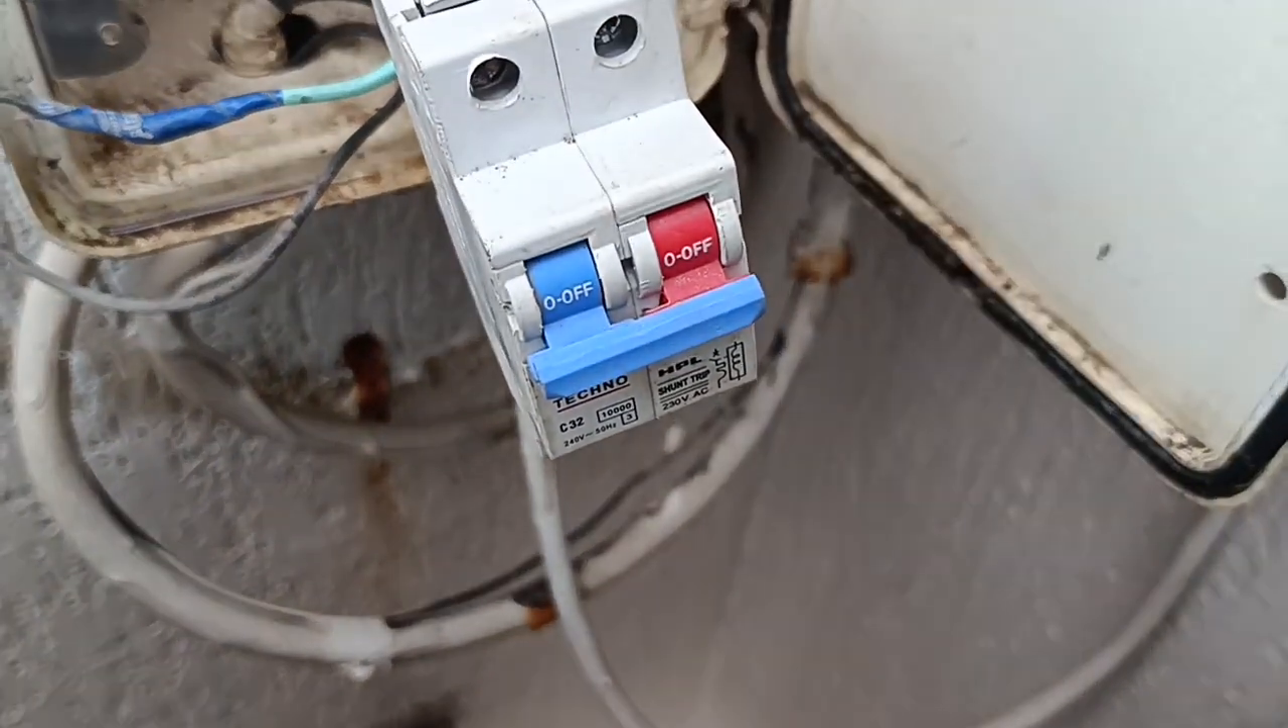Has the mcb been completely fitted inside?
No.